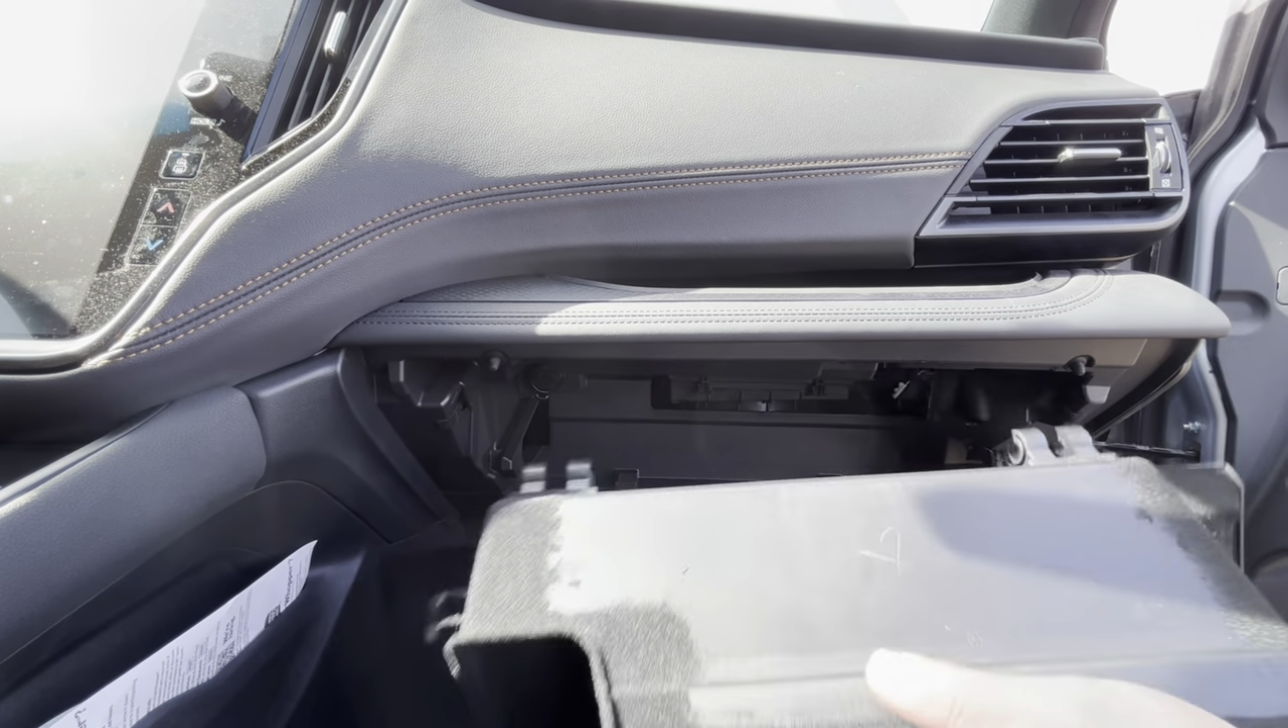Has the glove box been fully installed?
No.